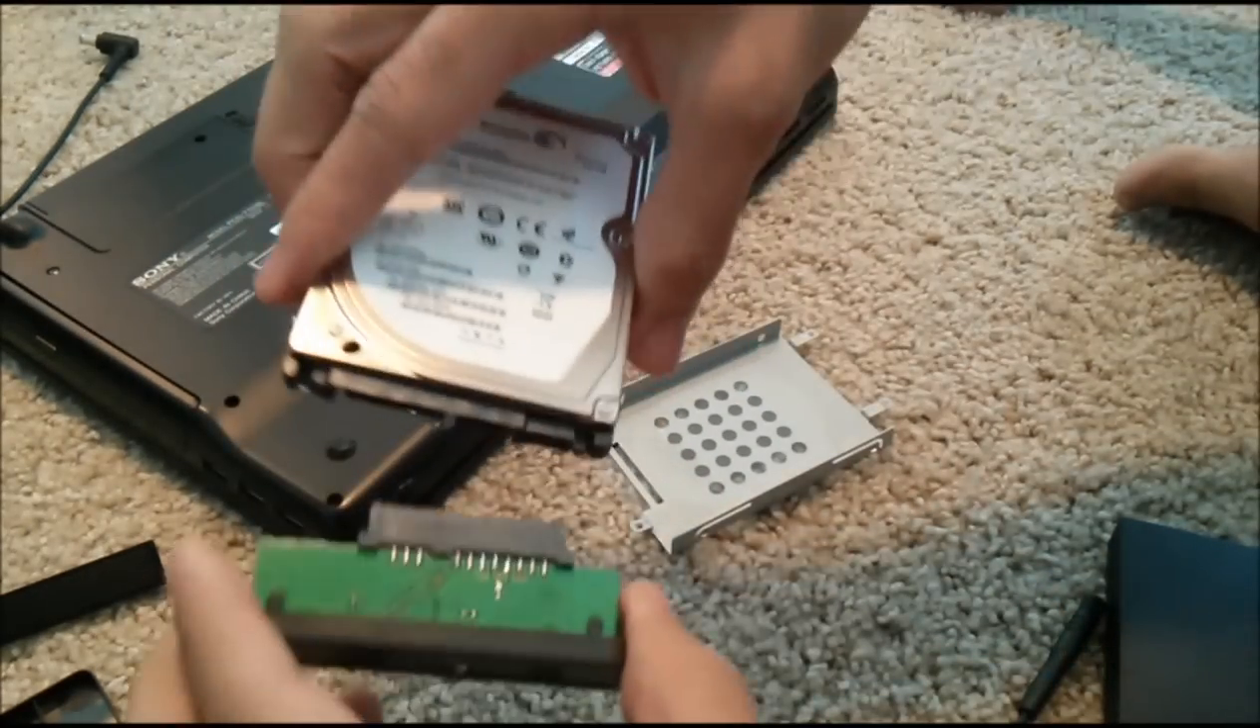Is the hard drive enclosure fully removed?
Yes.